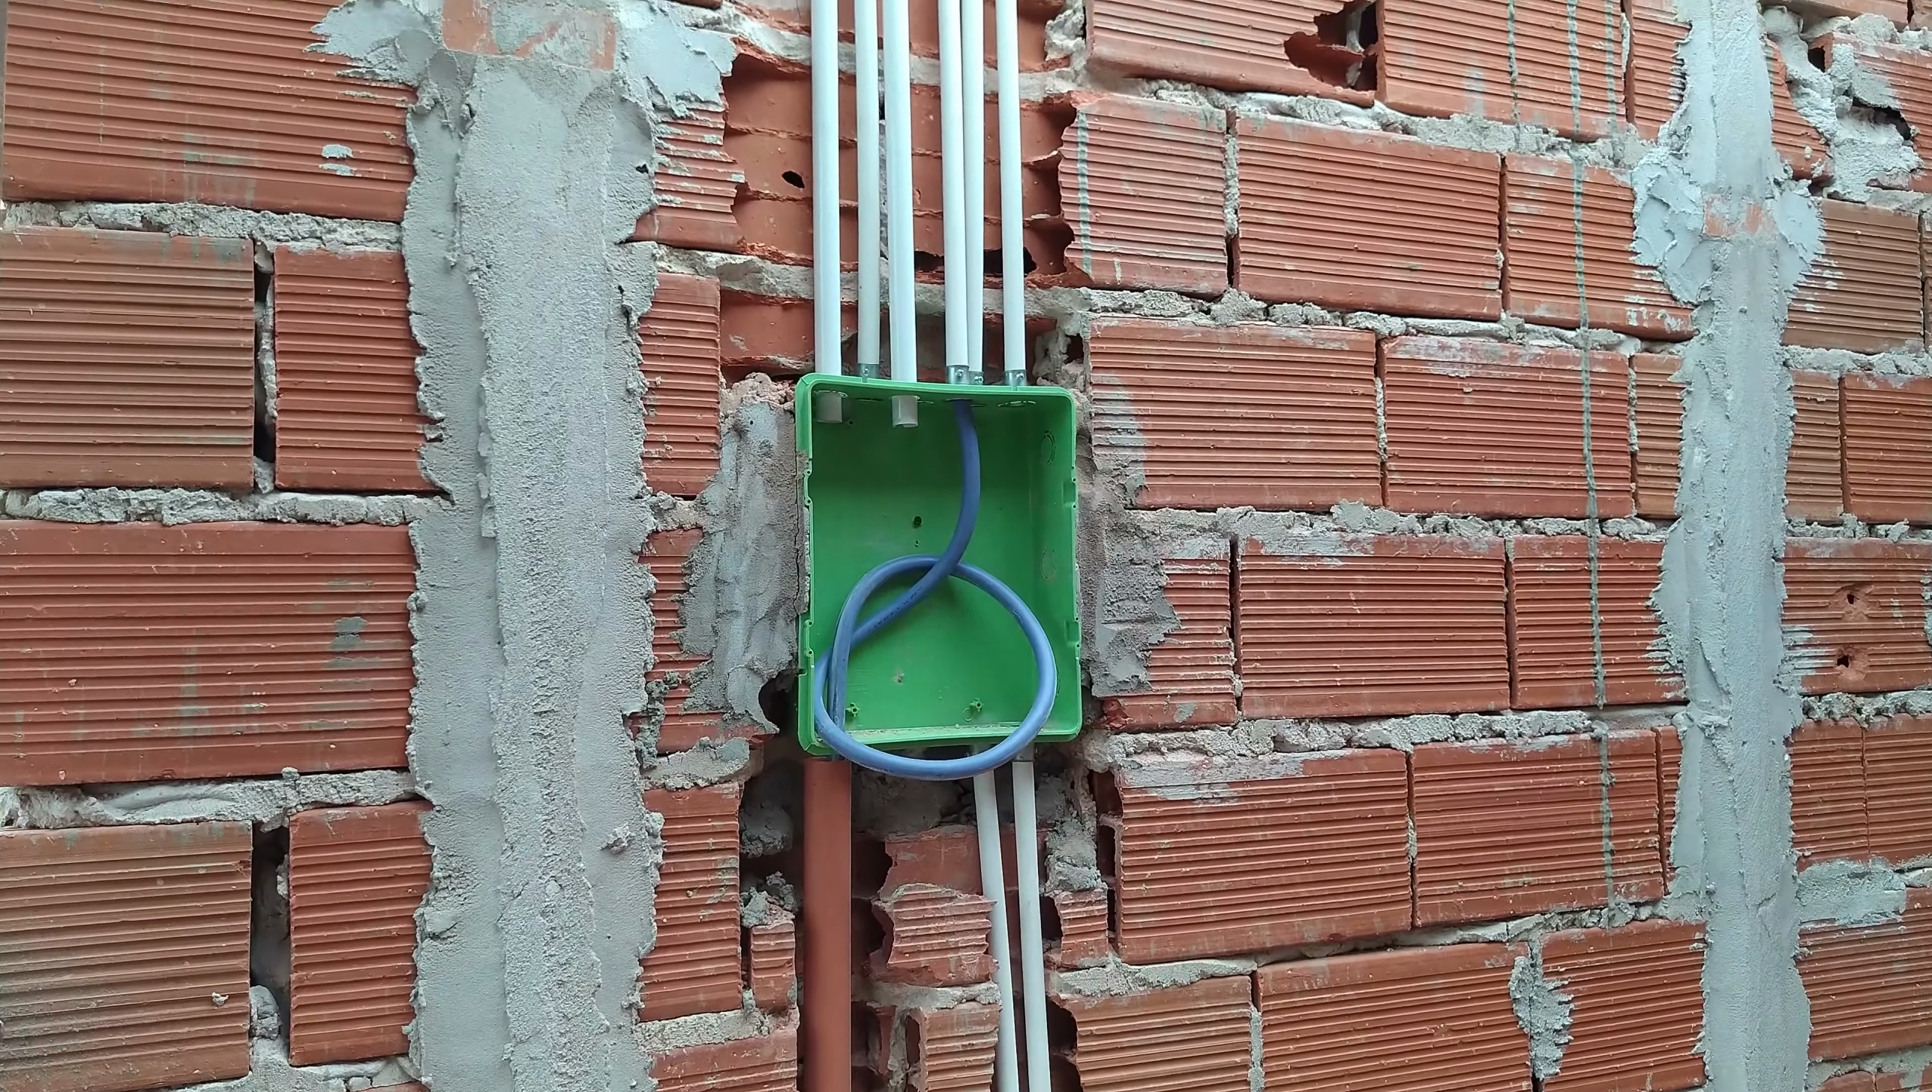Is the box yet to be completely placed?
No.